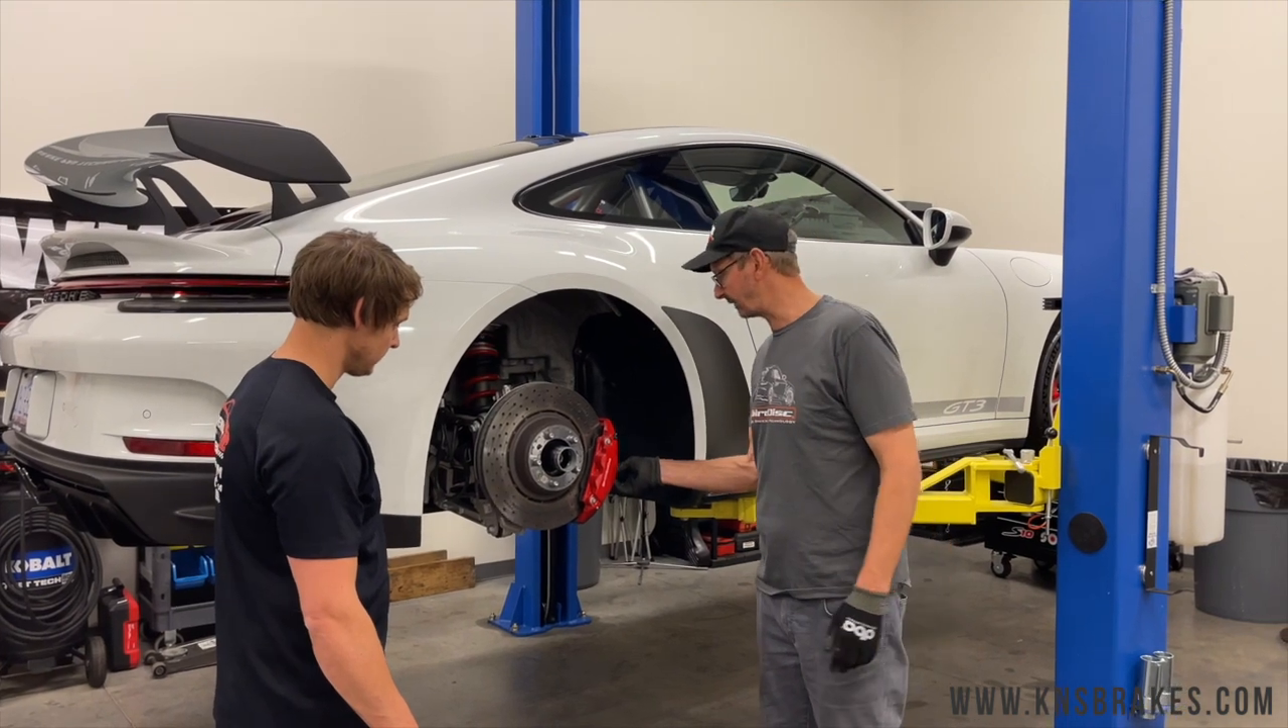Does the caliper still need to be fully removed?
Yes.